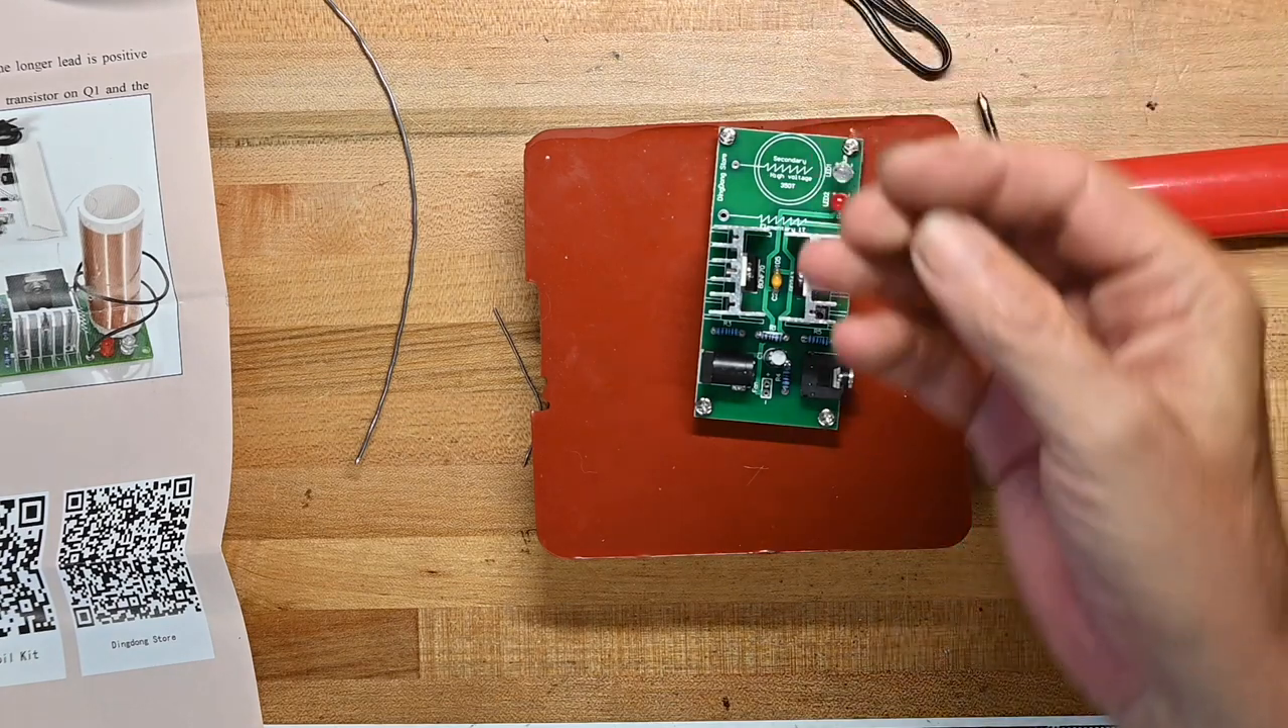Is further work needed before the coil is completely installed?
Yes.